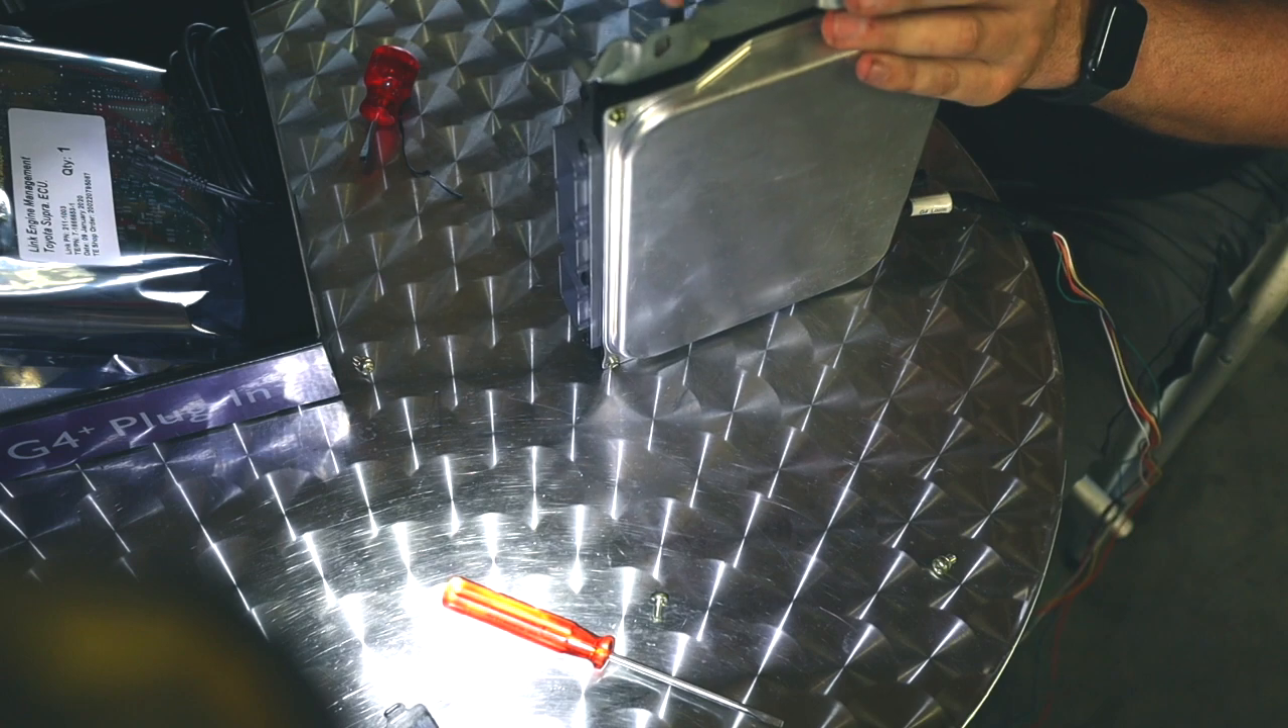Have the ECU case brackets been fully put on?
No.